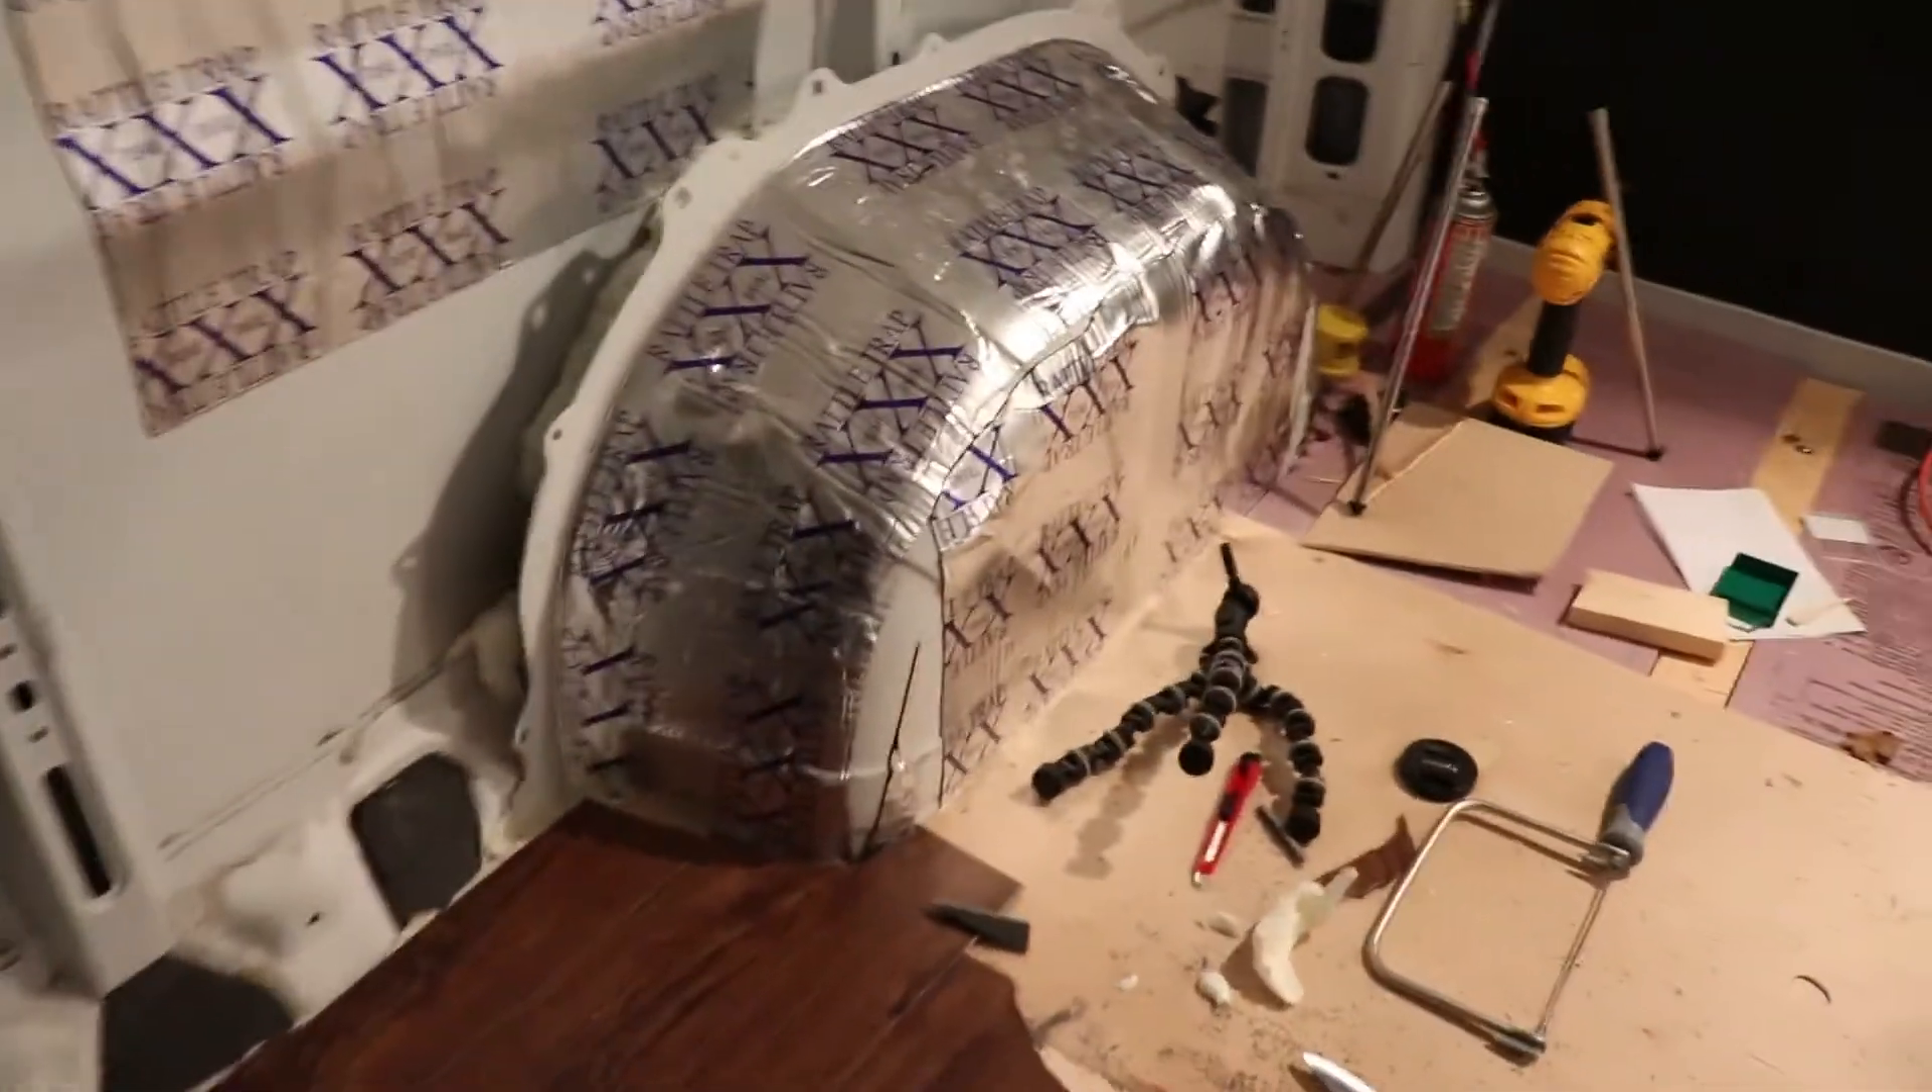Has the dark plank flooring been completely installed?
No.